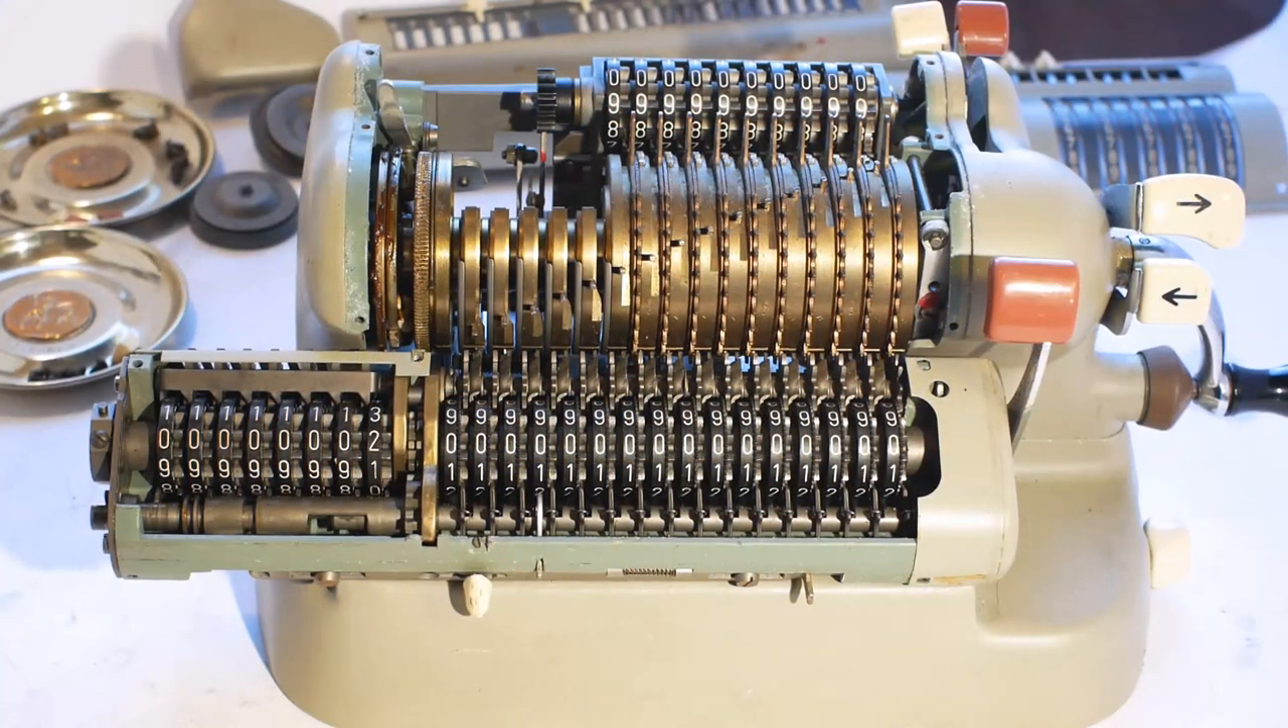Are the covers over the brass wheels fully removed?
Yes.